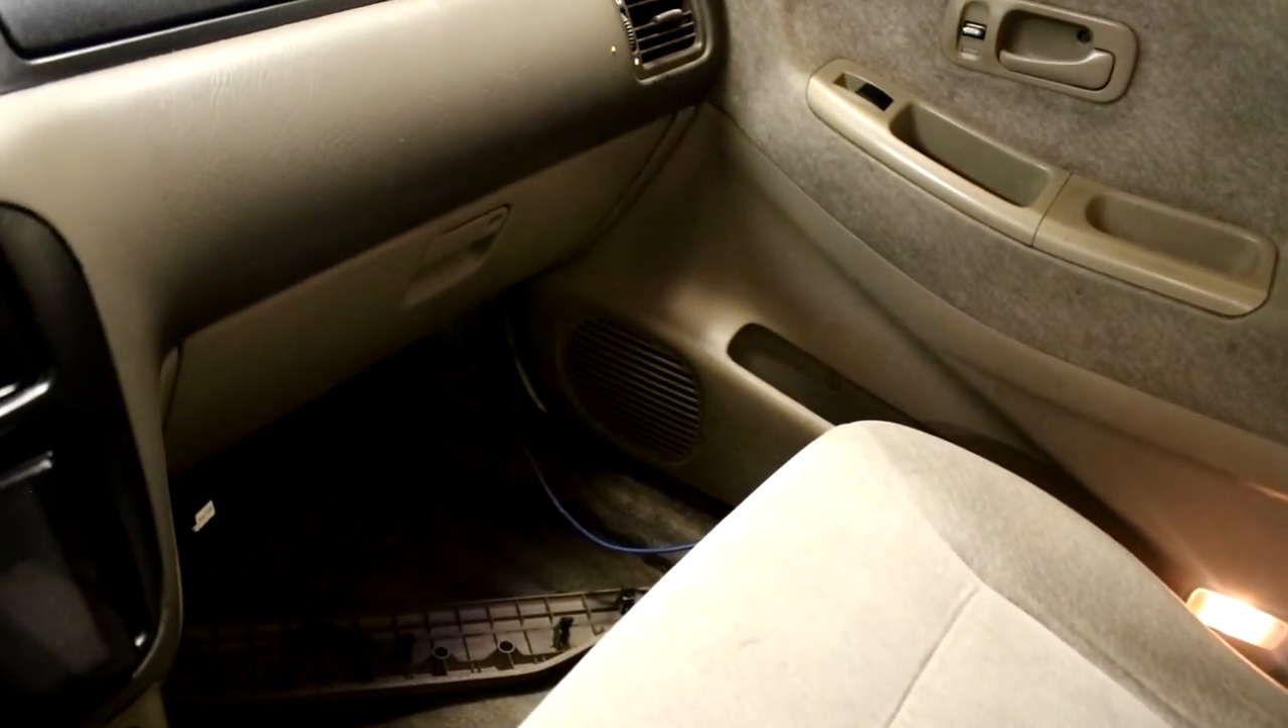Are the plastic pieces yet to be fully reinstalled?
Yes.